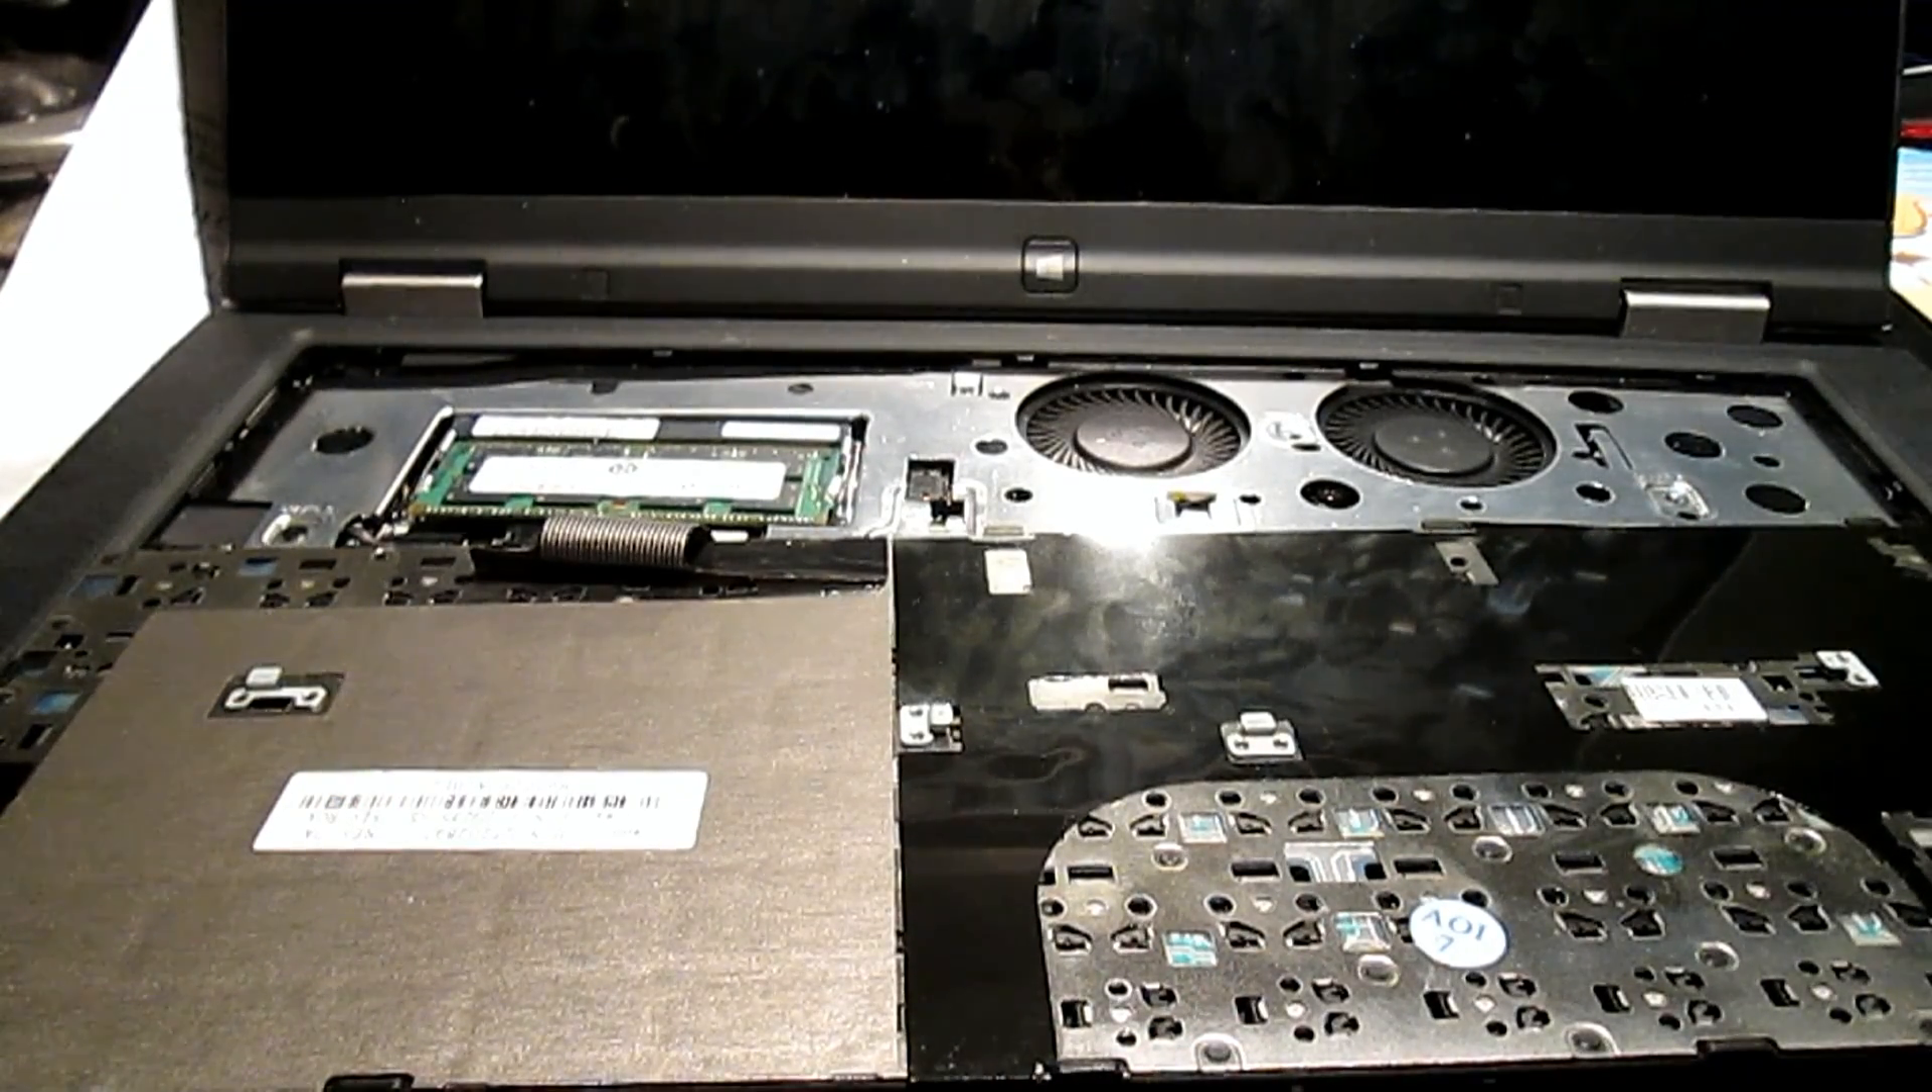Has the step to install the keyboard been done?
No.